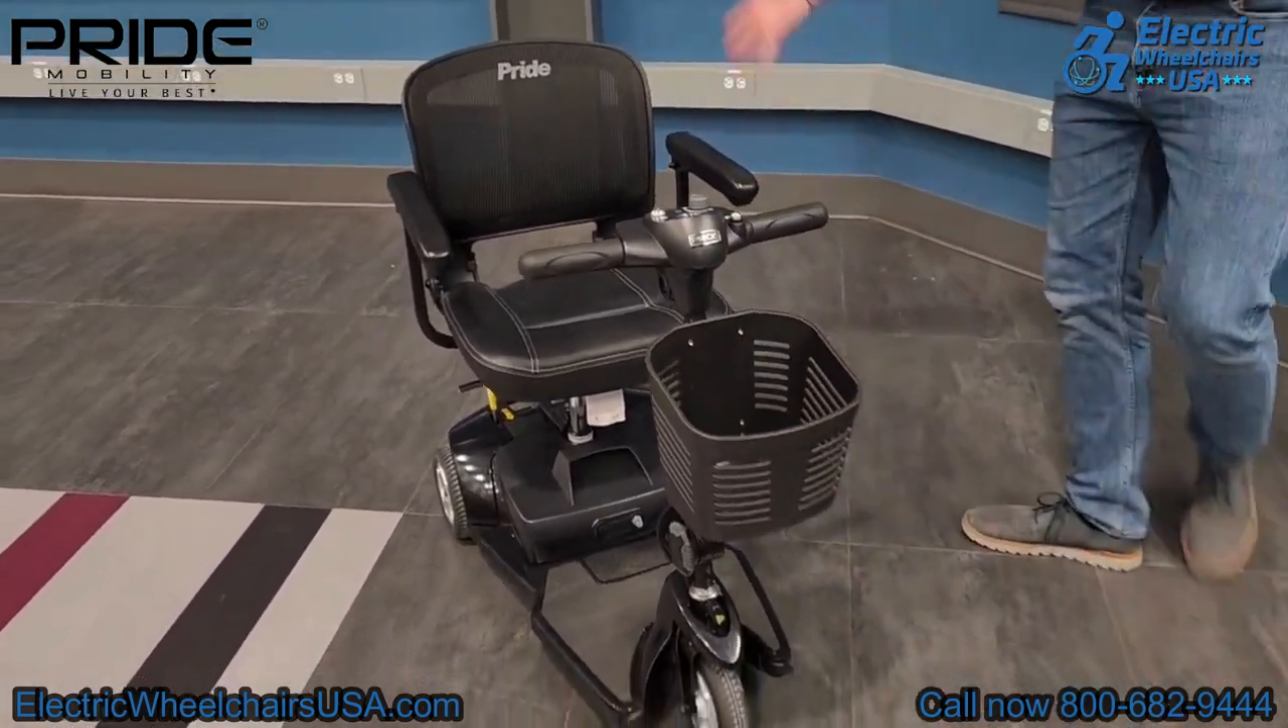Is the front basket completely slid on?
Yes.